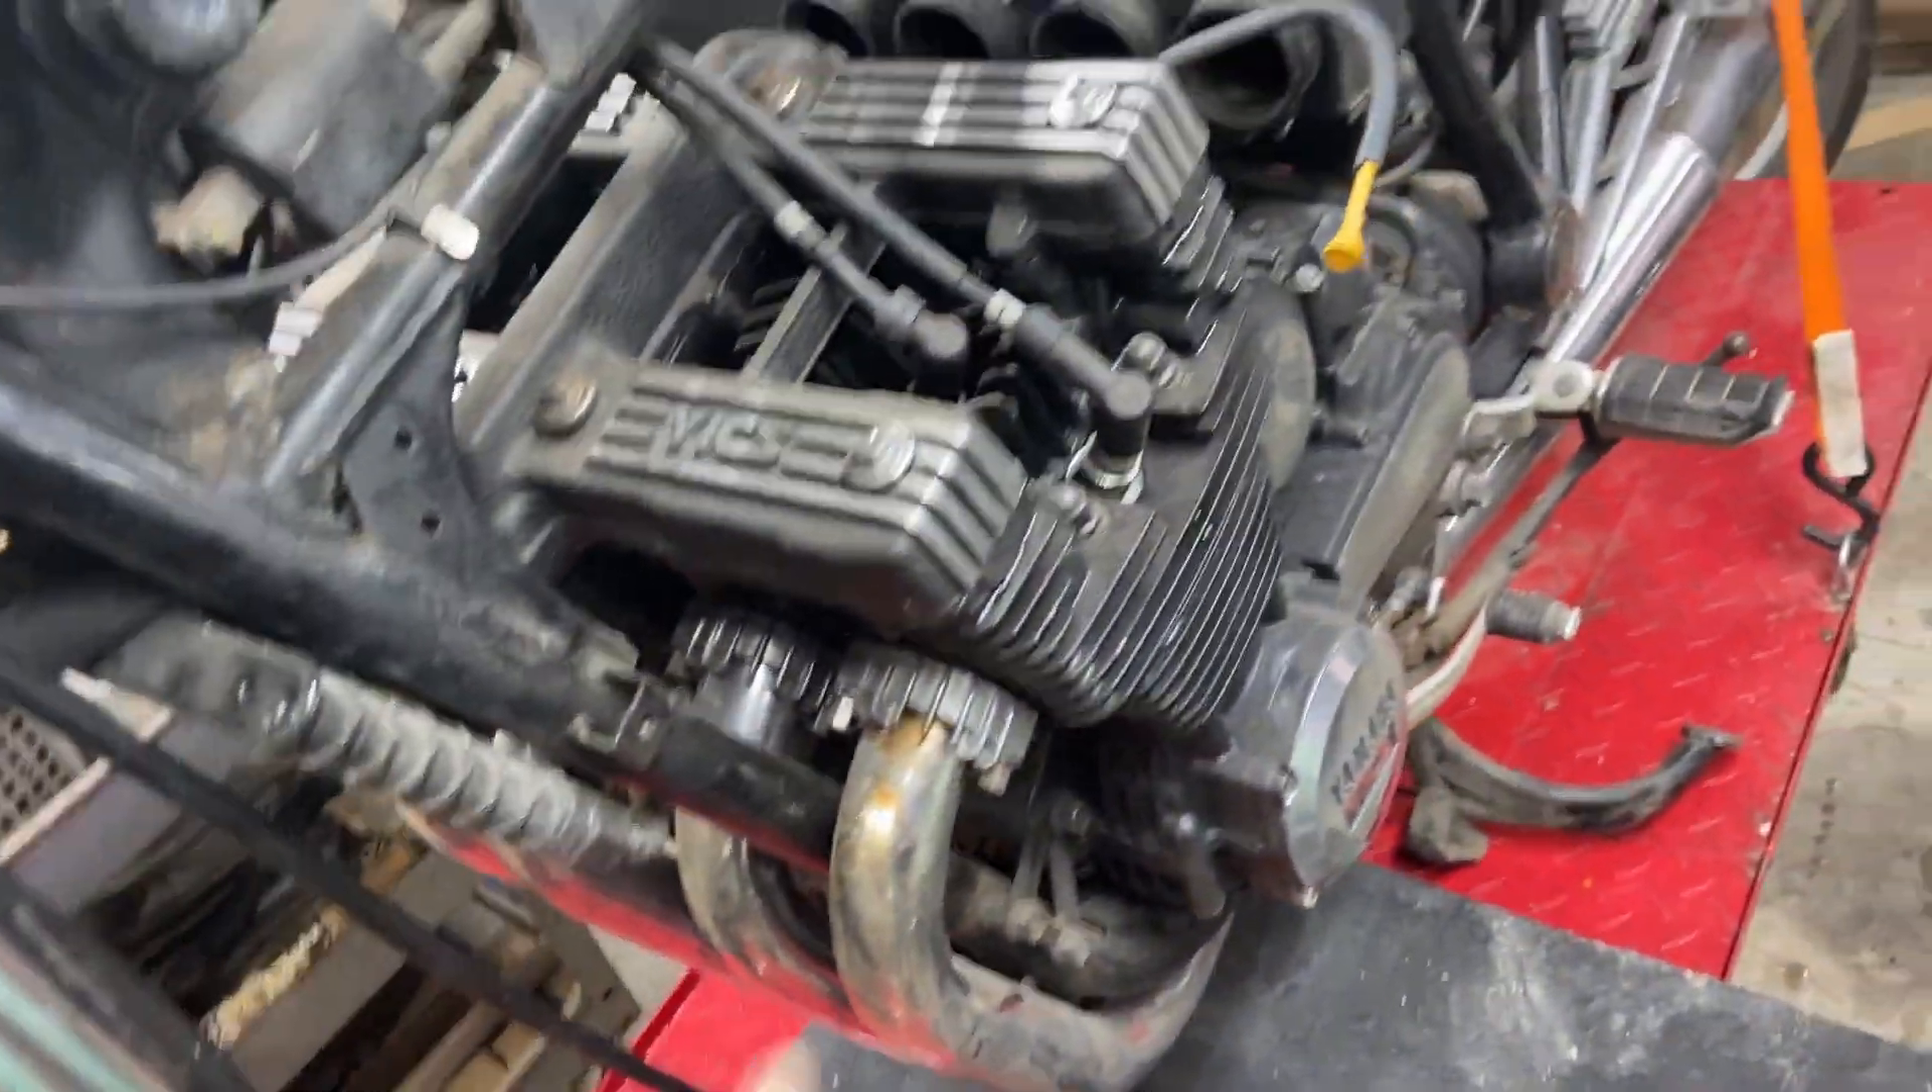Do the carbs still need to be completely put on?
Yes.